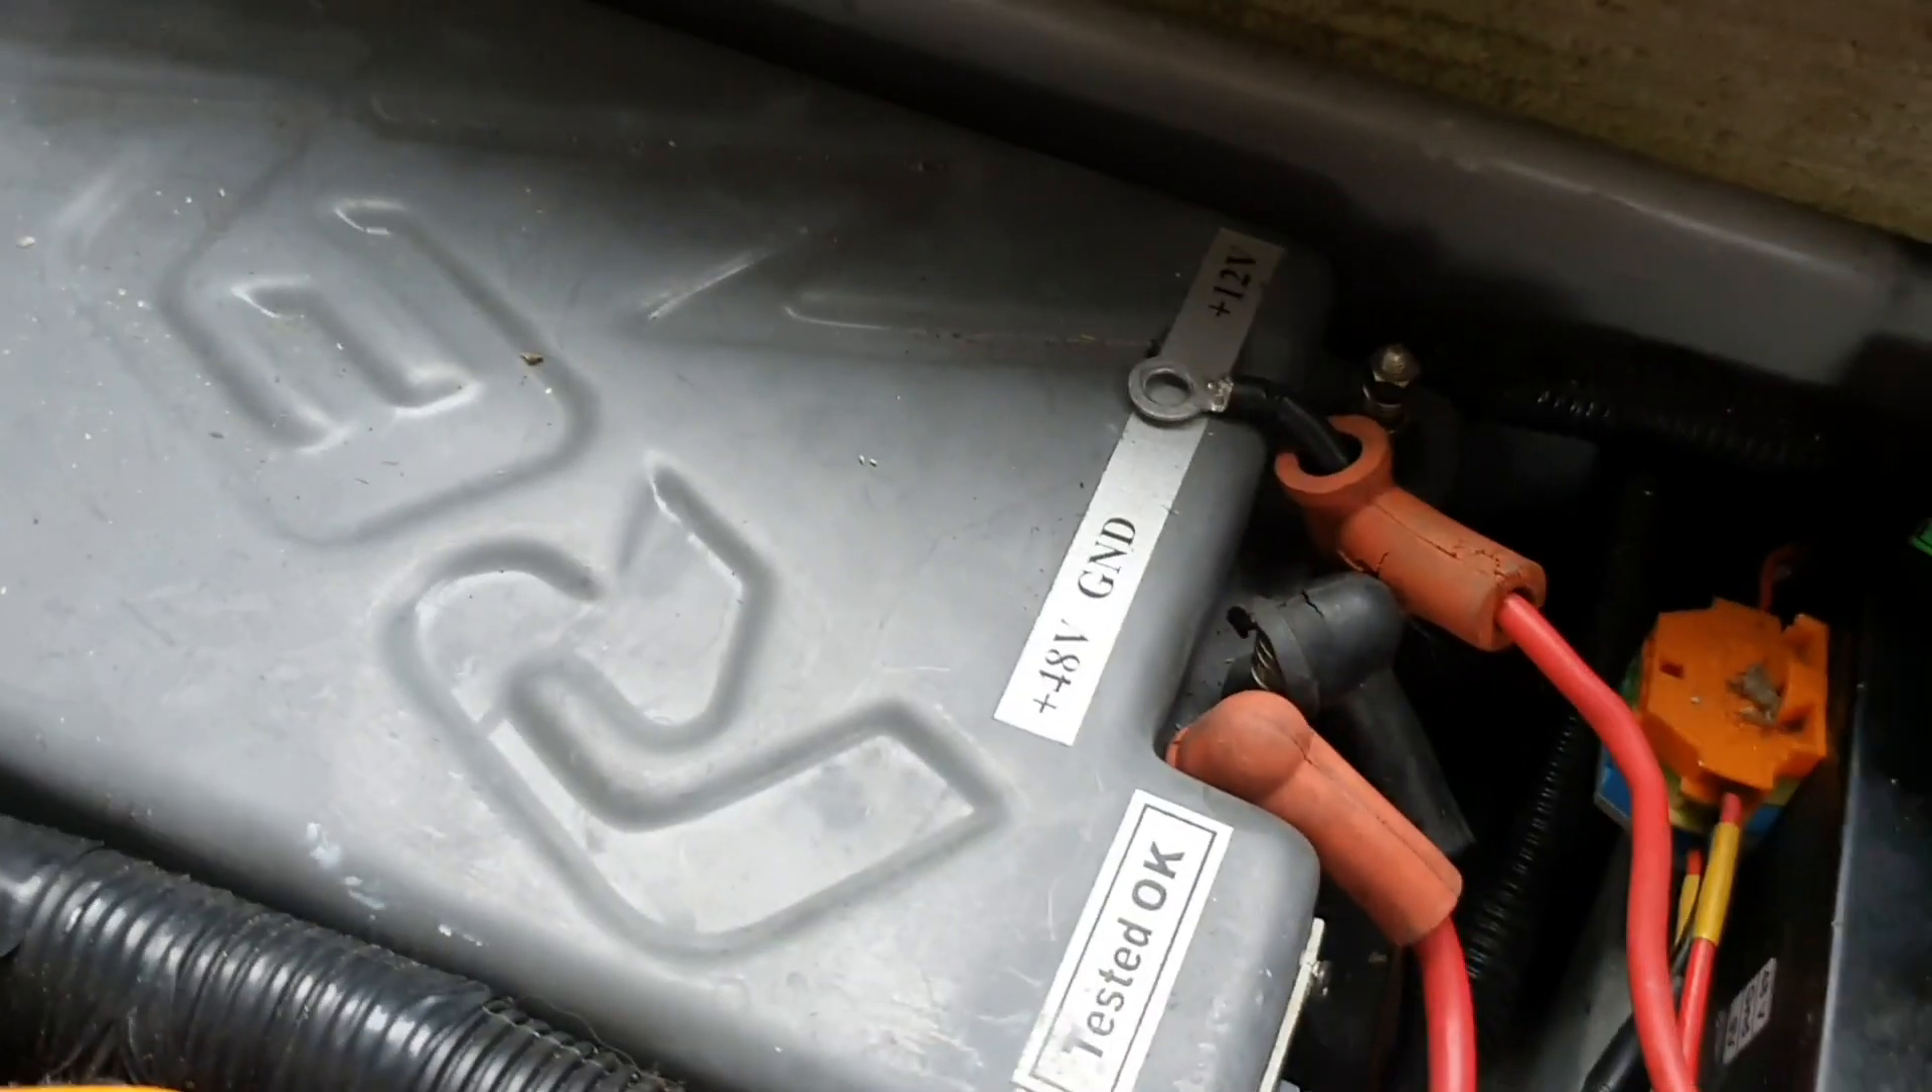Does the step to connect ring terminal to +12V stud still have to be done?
Yes.